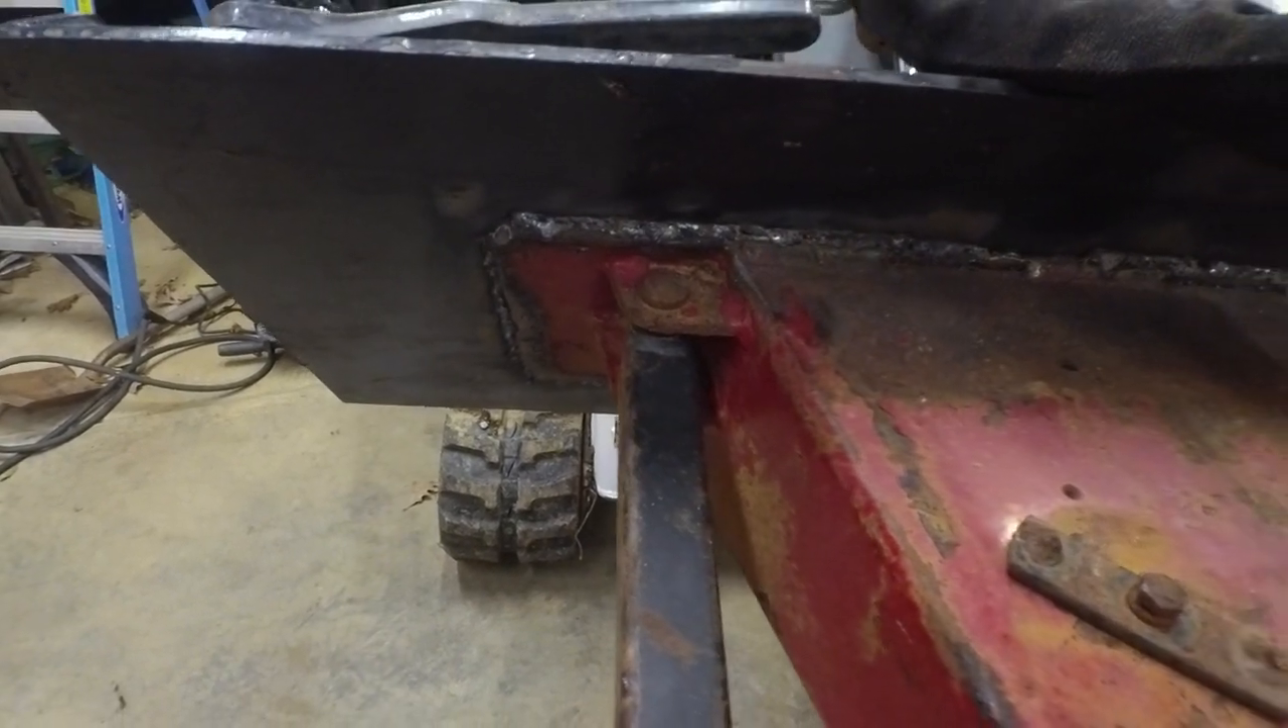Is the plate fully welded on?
Yes.